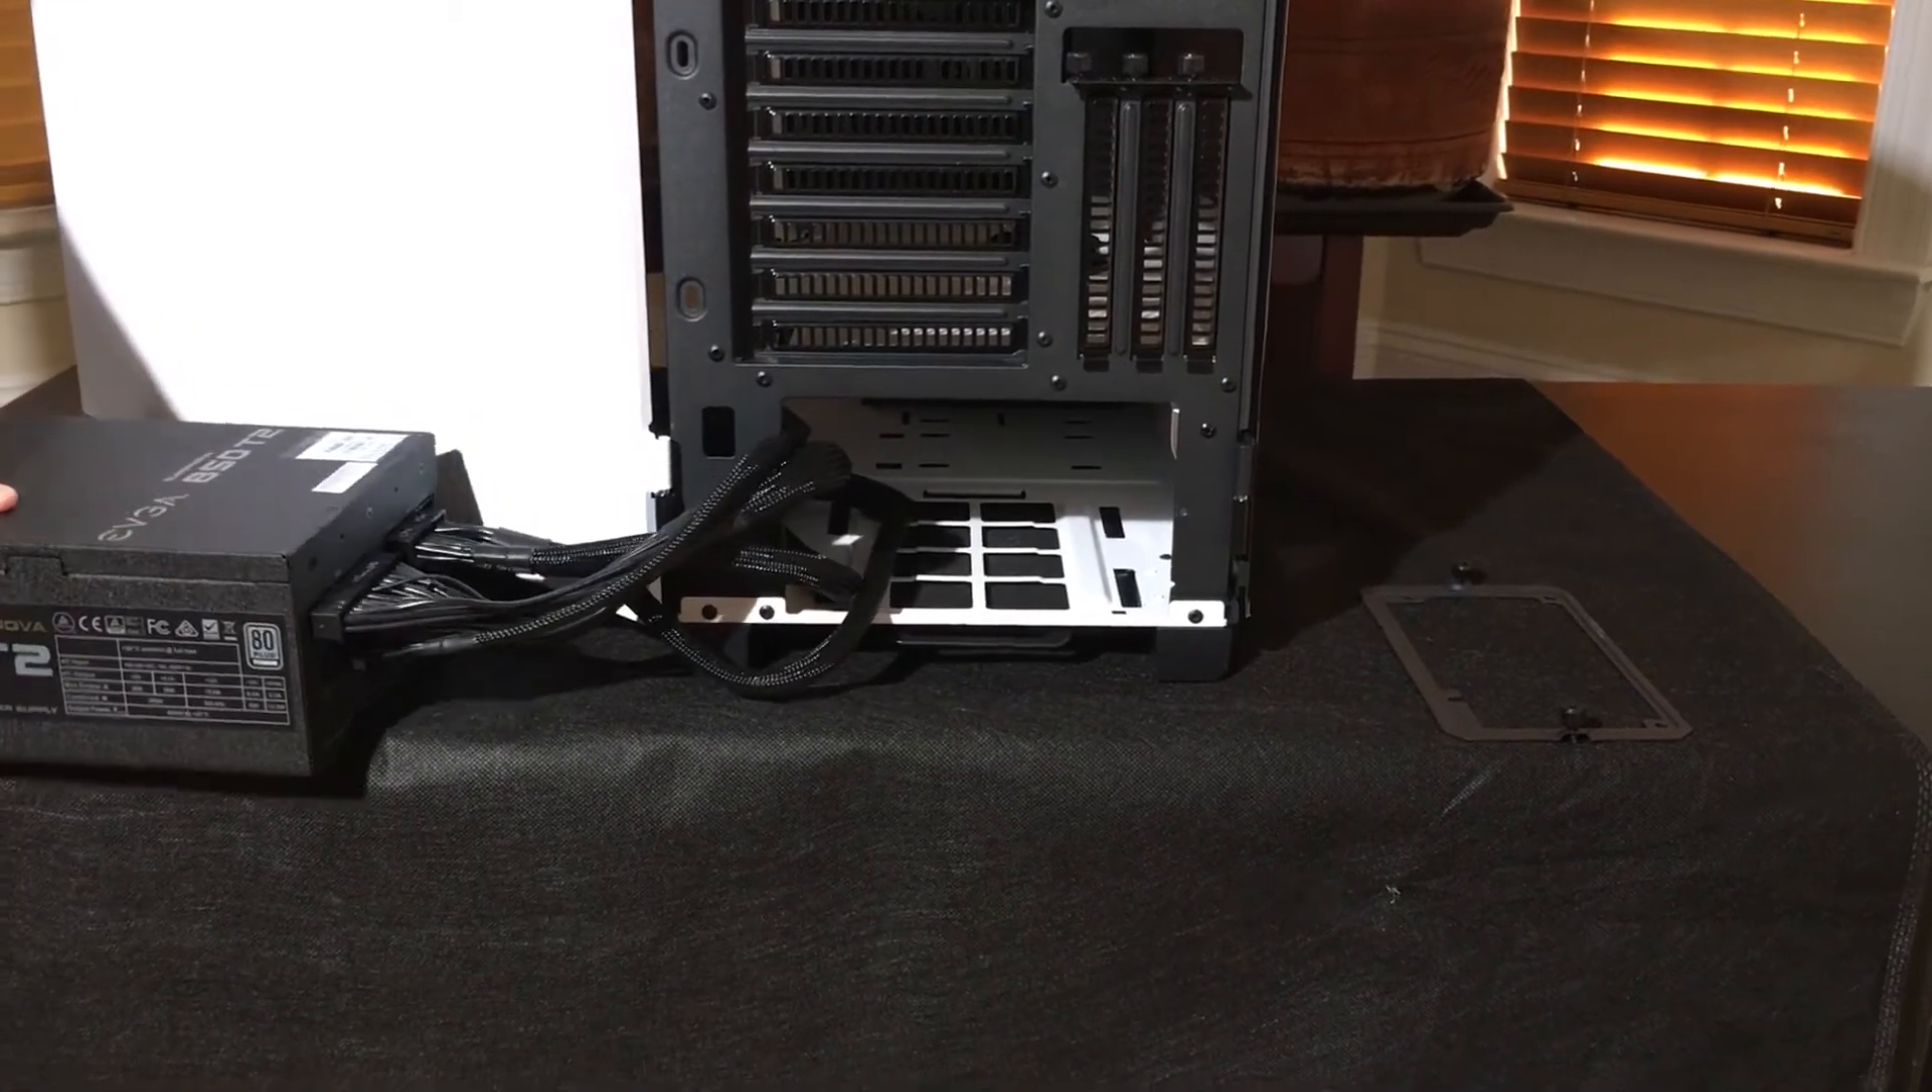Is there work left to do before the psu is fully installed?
Yes.